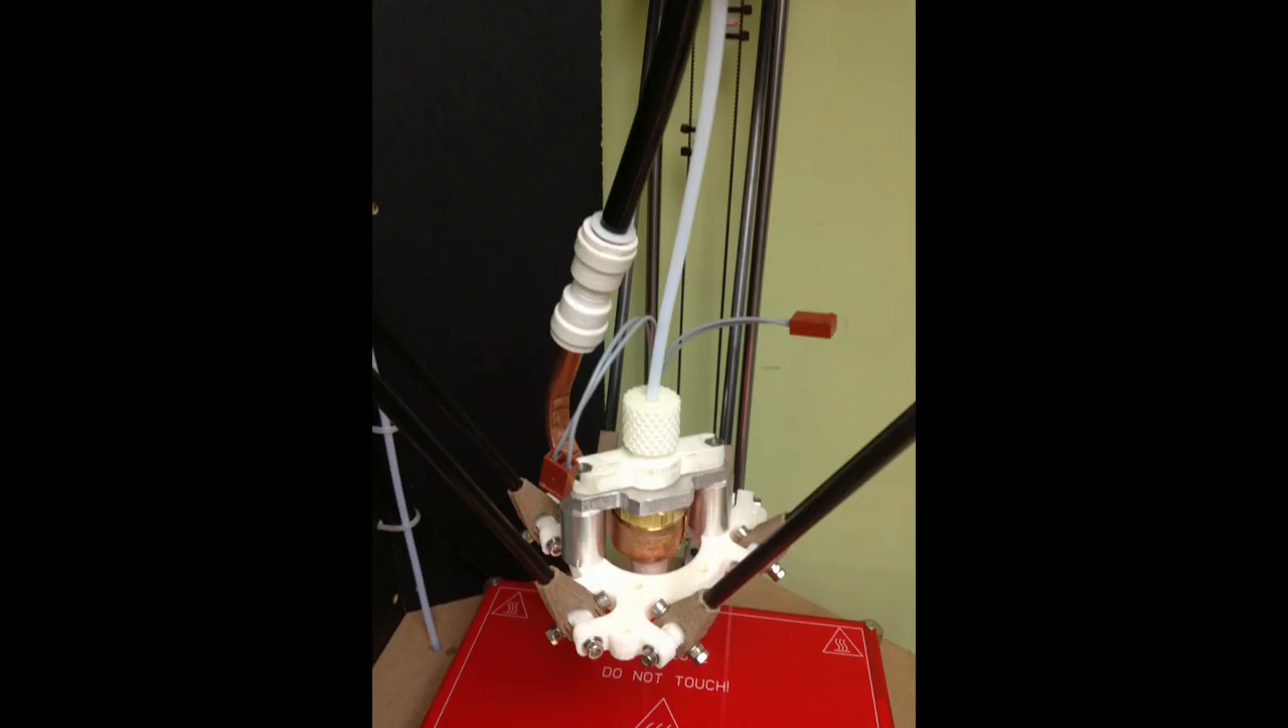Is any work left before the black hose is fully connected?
No.